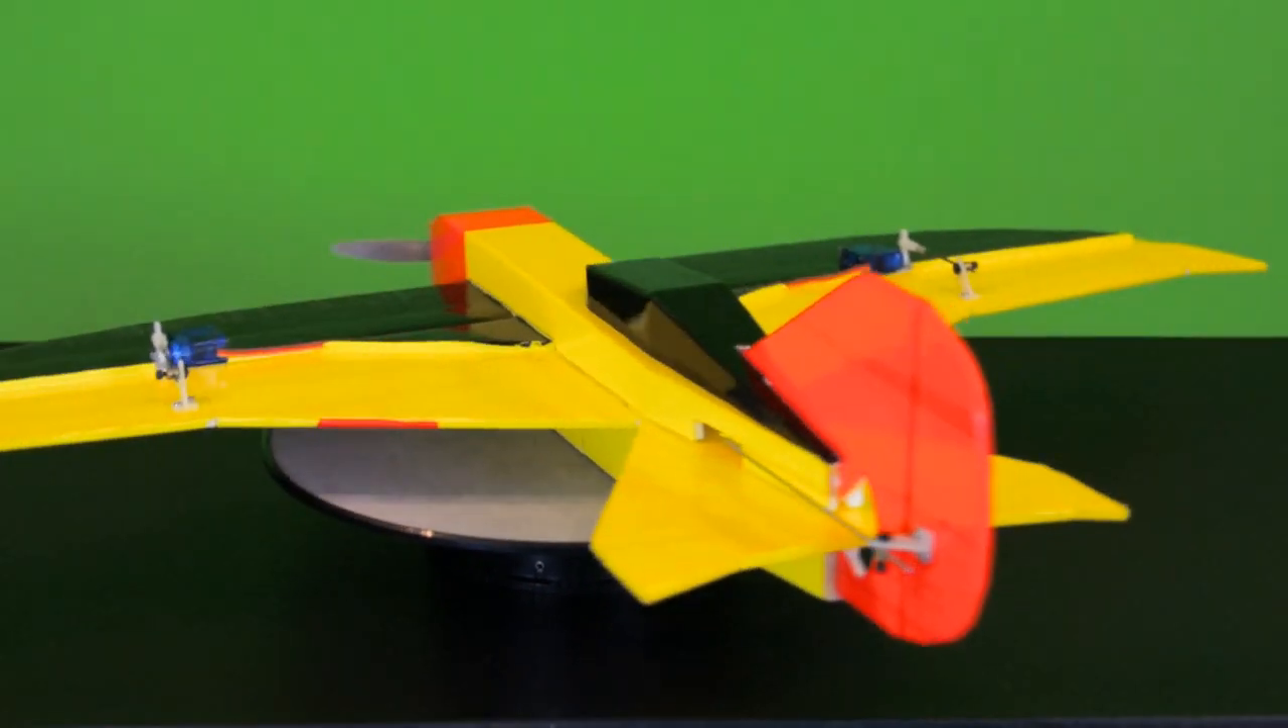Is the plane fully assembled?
Yes.